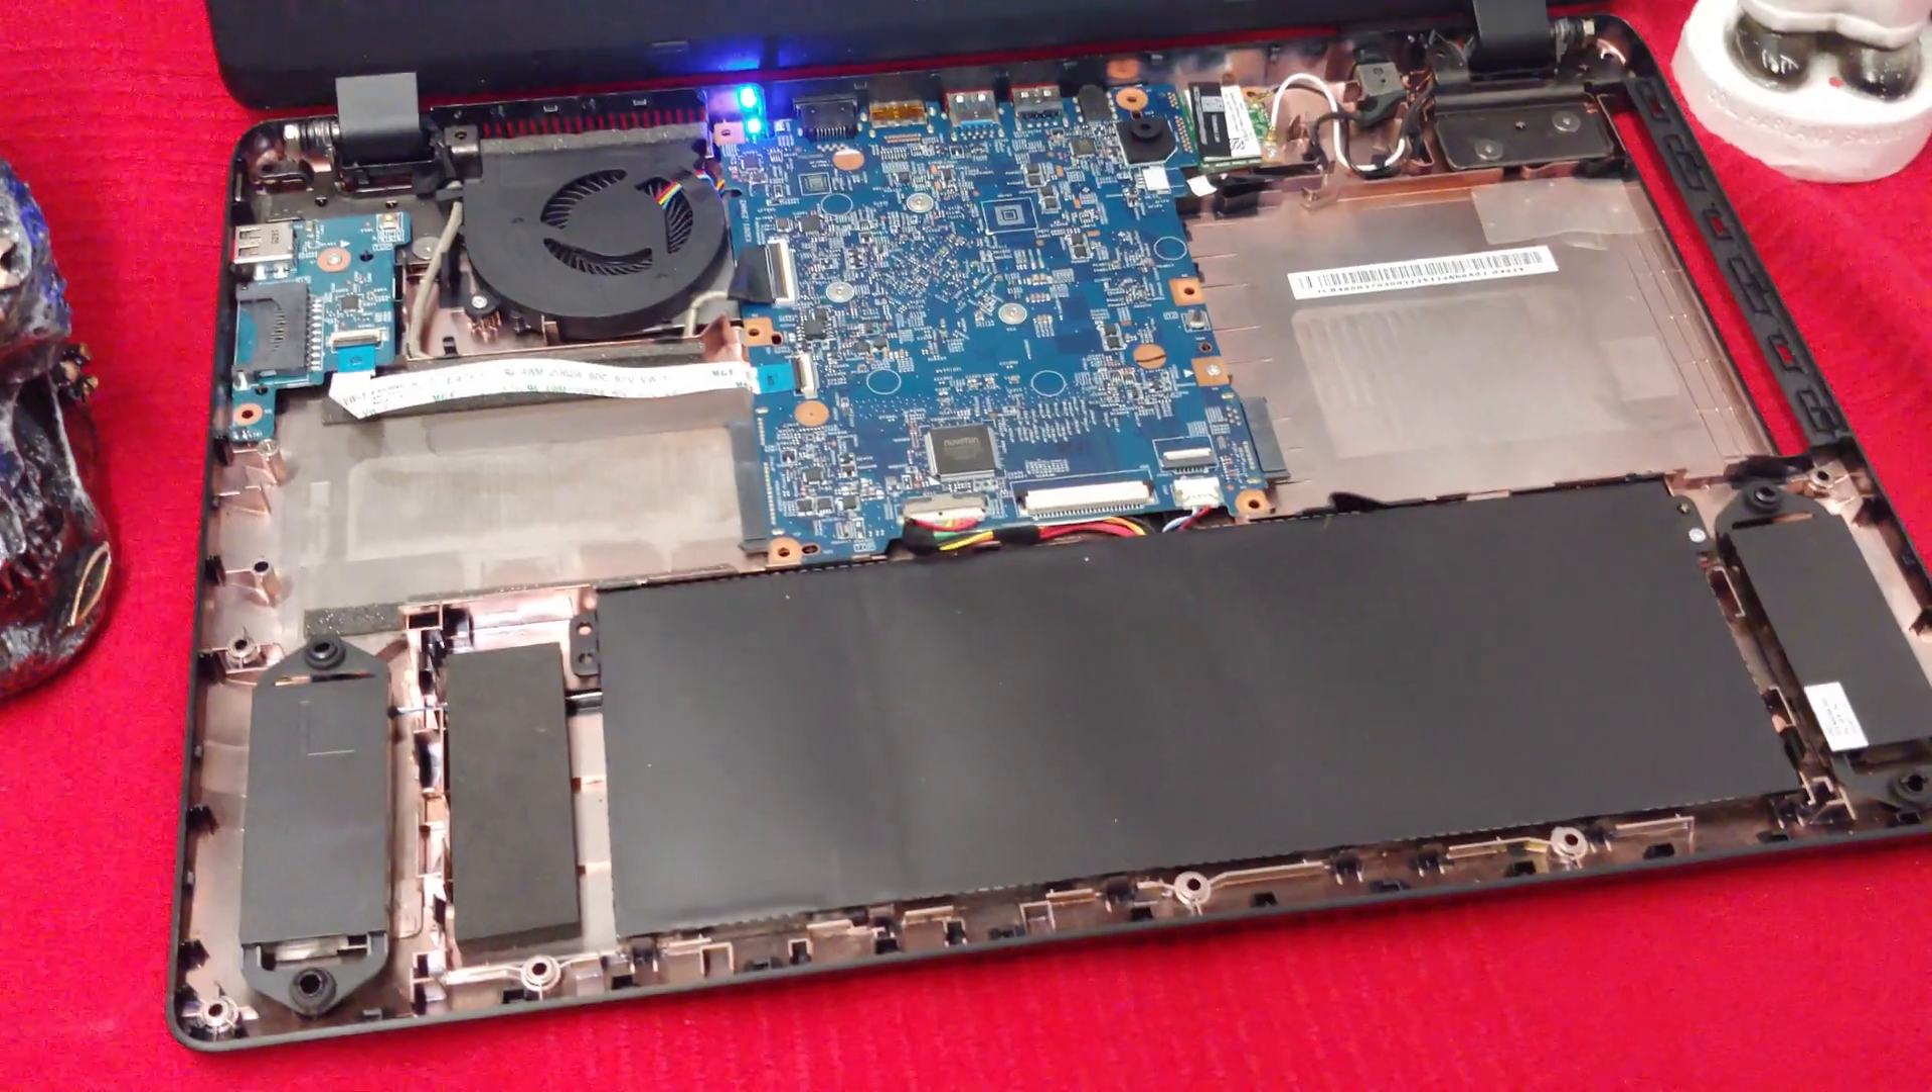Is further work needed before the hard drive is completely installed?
Yes.